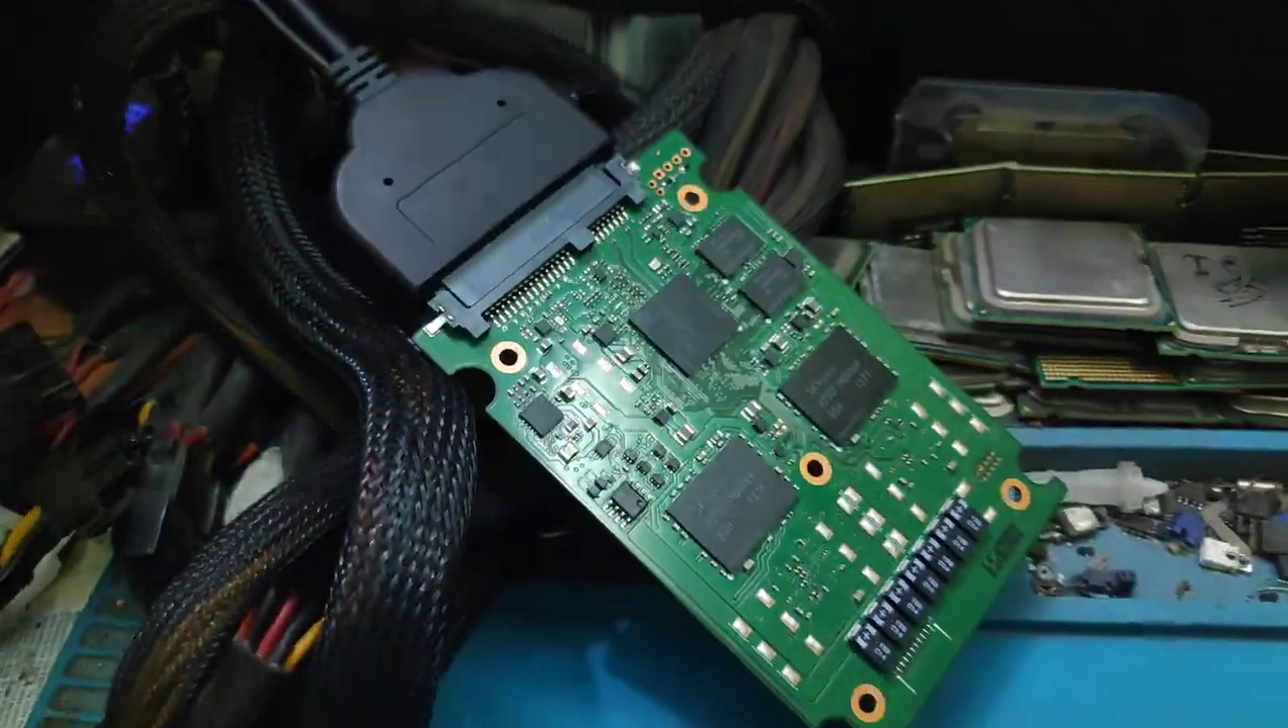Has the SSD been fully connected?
Yes.